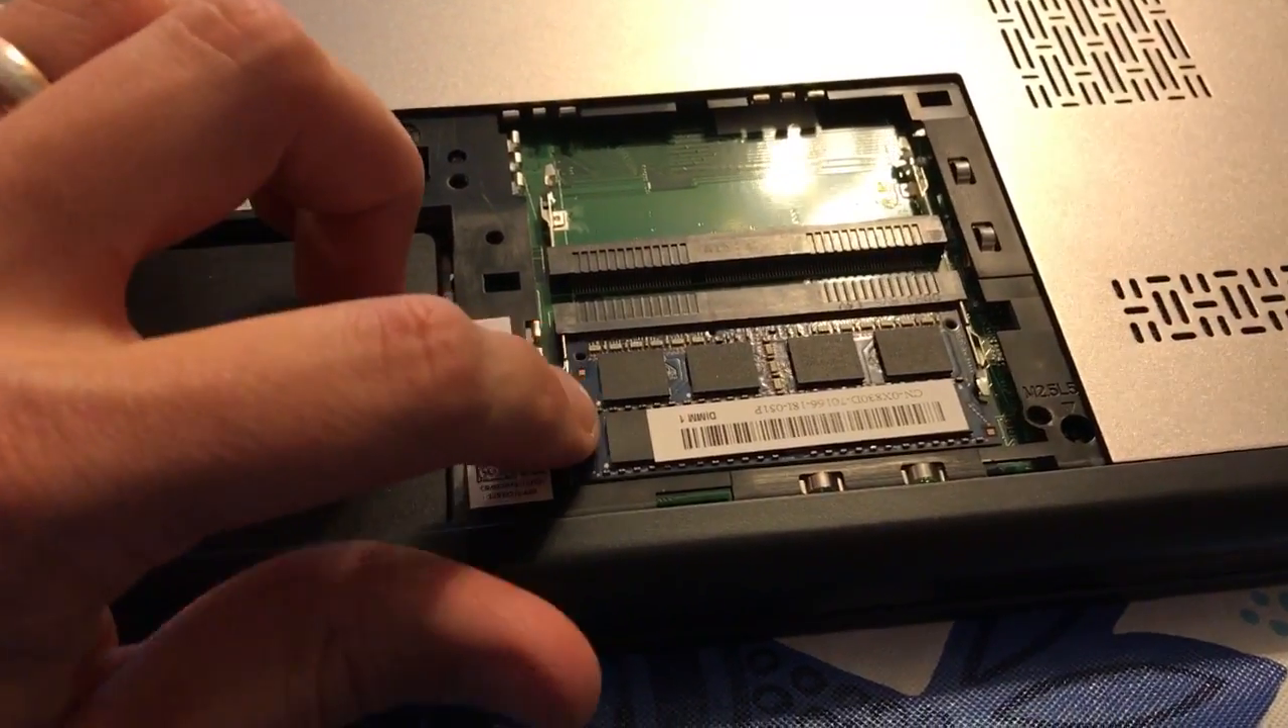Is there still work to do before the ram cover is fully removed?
No.